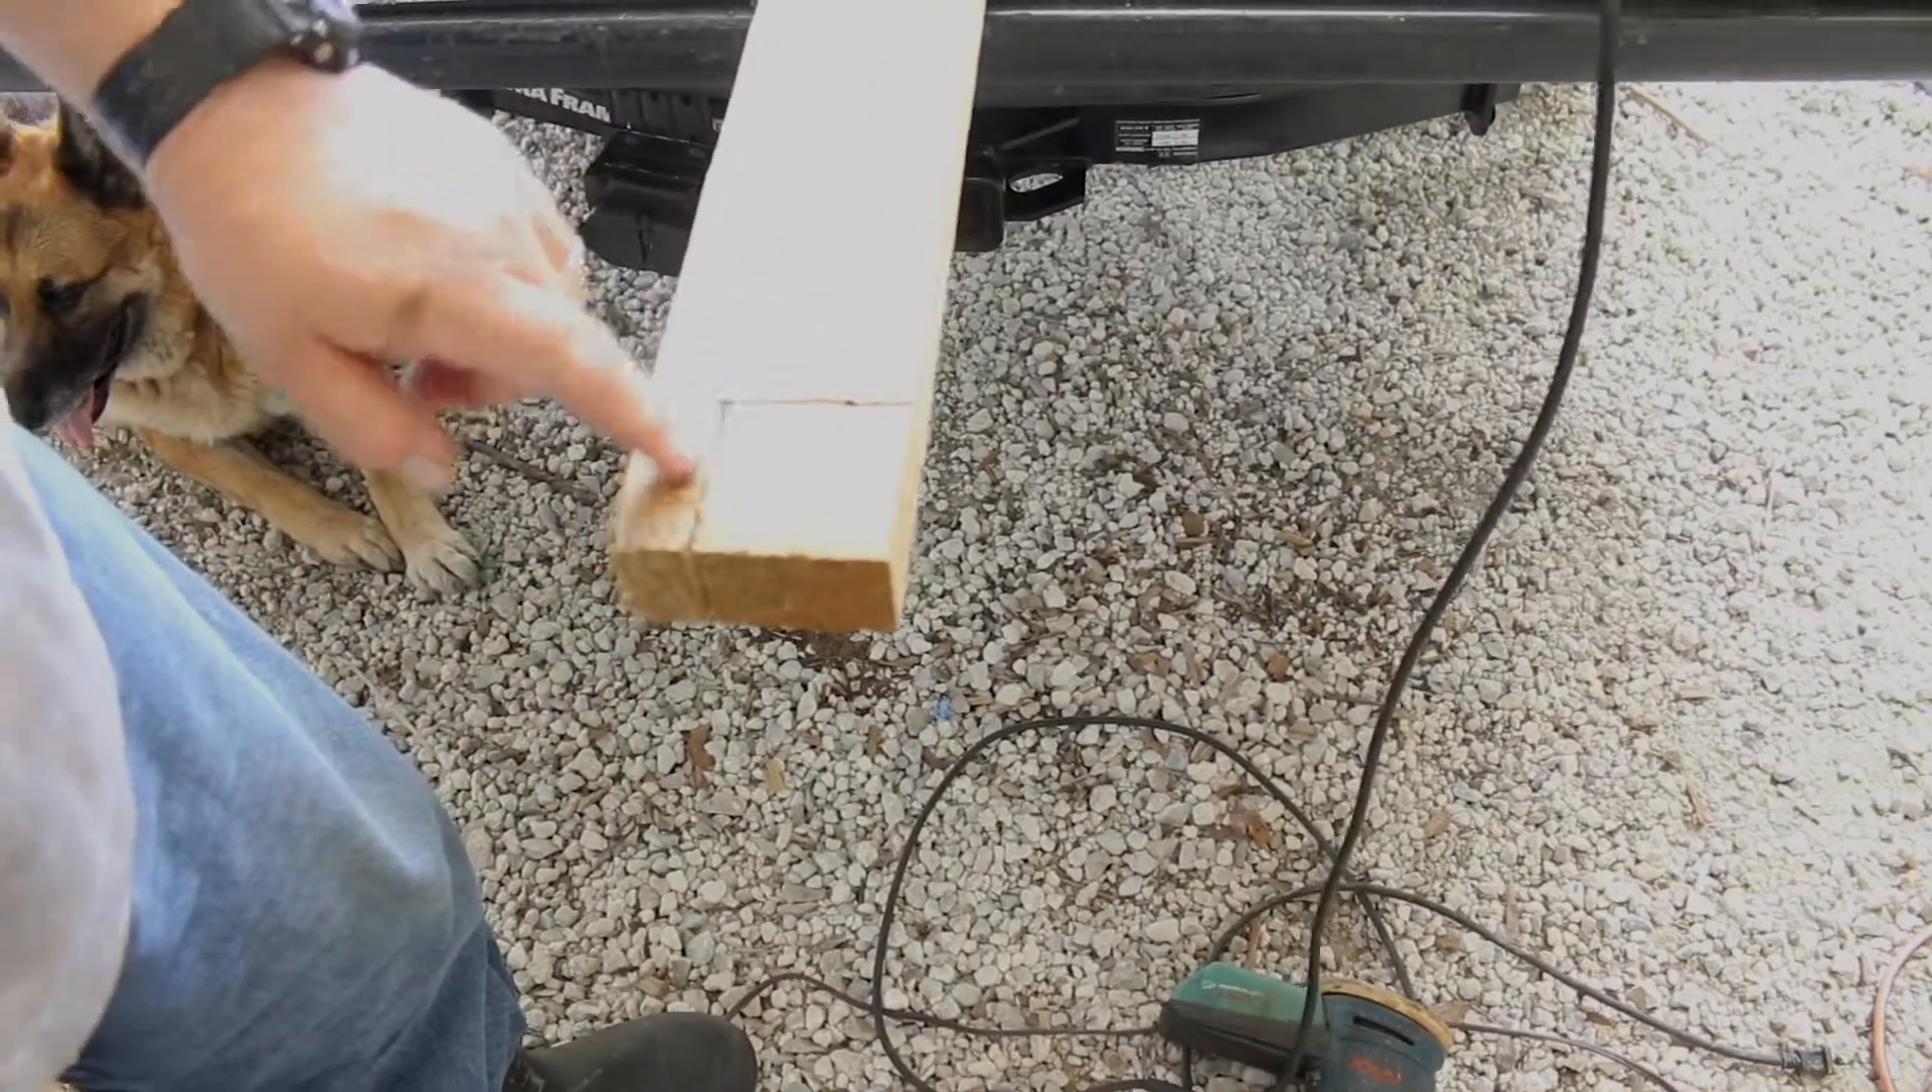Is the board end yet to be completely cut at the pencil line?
Yes.